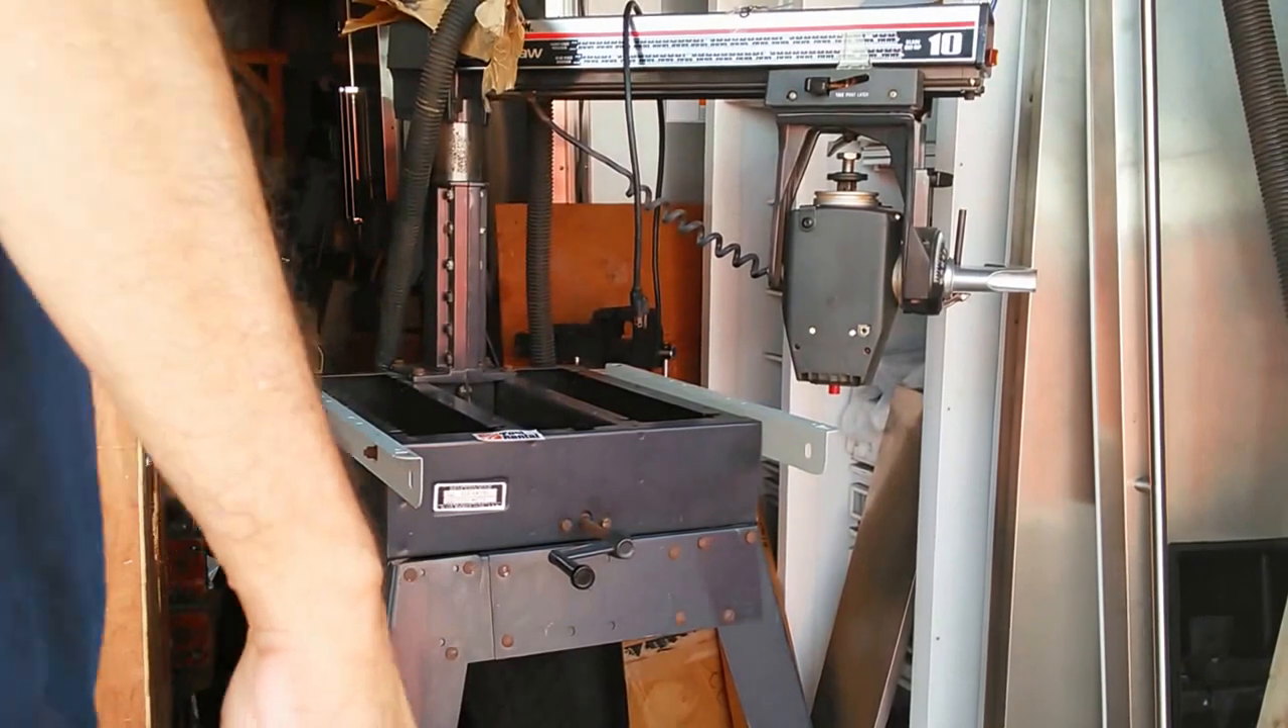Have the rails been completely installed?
Yes.